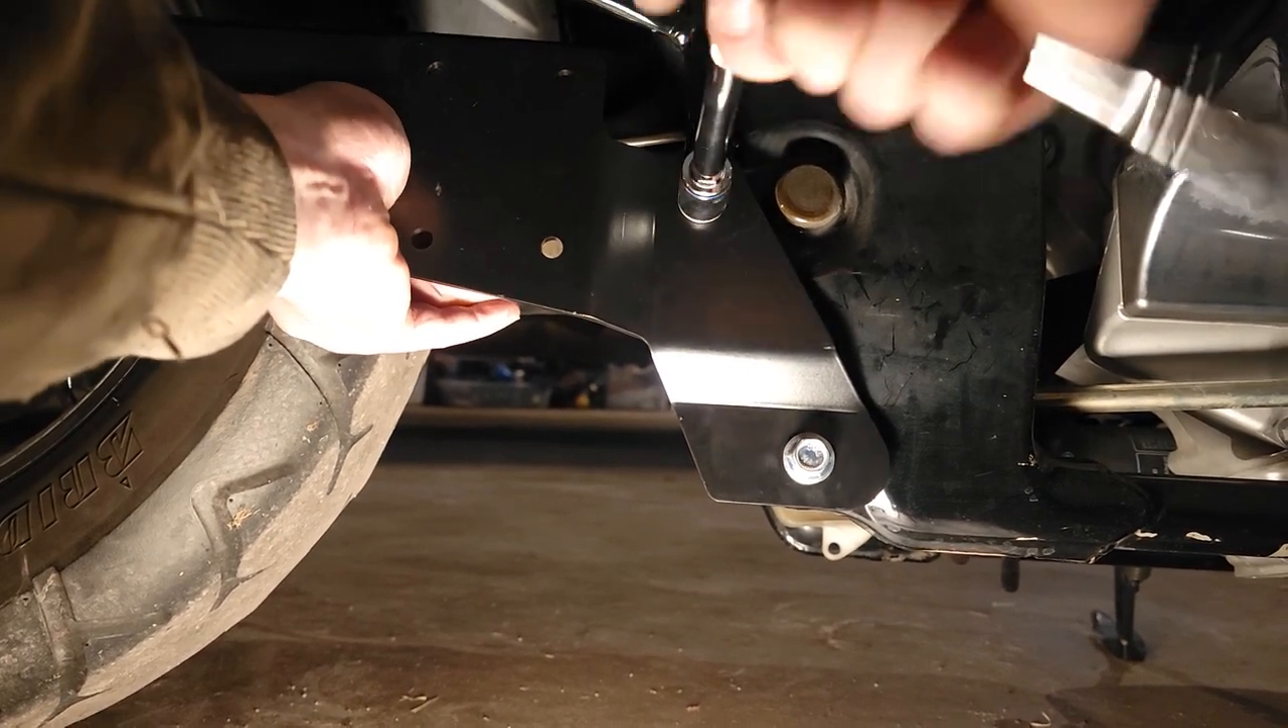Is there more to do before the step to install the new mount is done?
Yes.